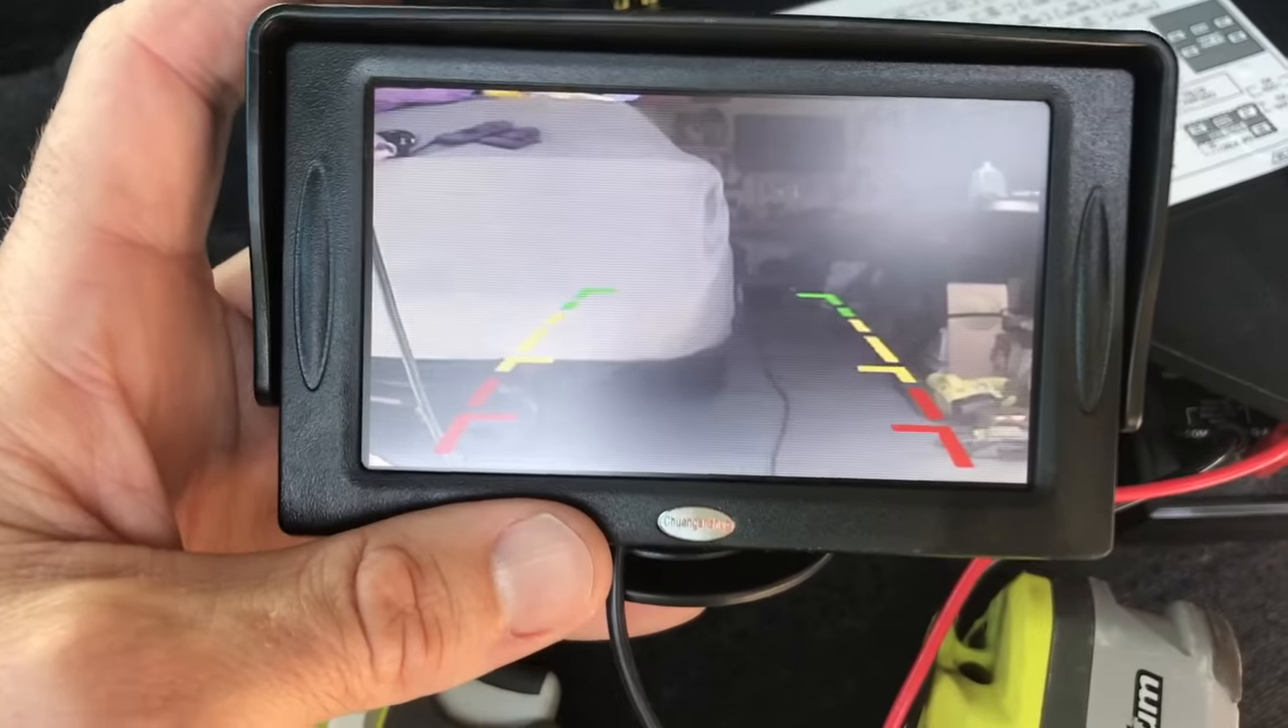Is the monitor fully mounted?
No.